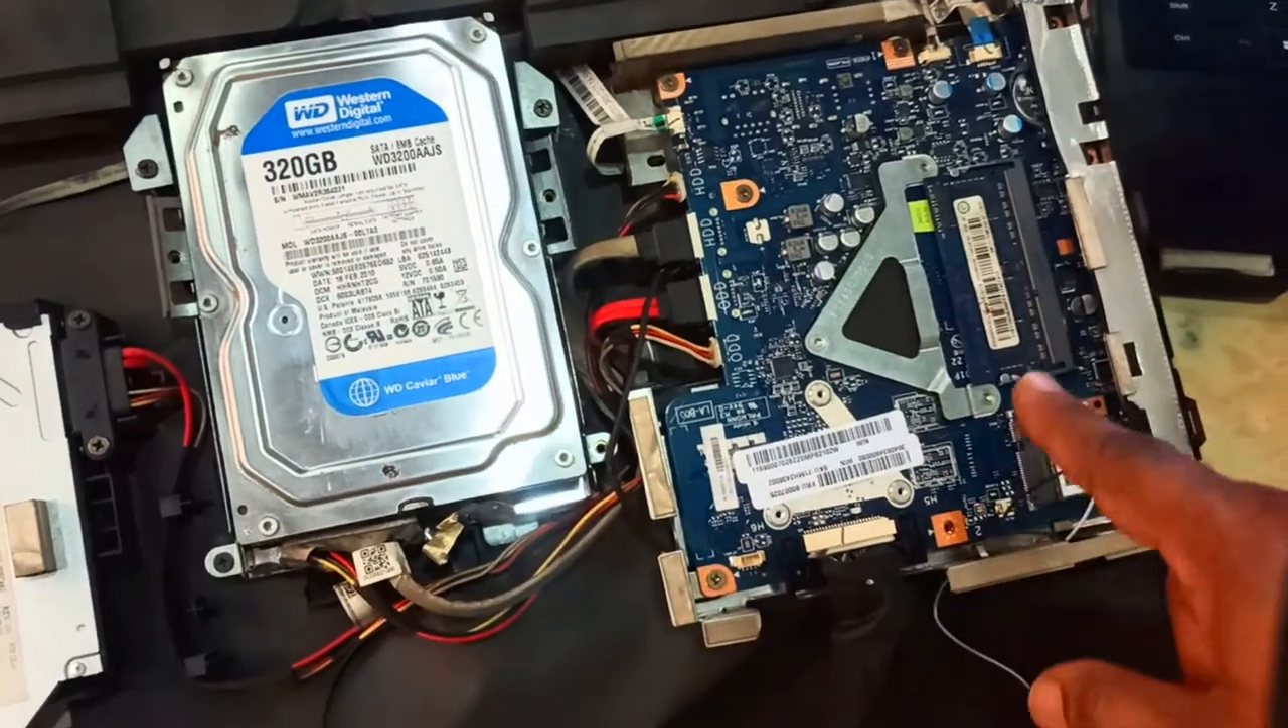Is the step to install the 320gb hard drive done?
Yes.